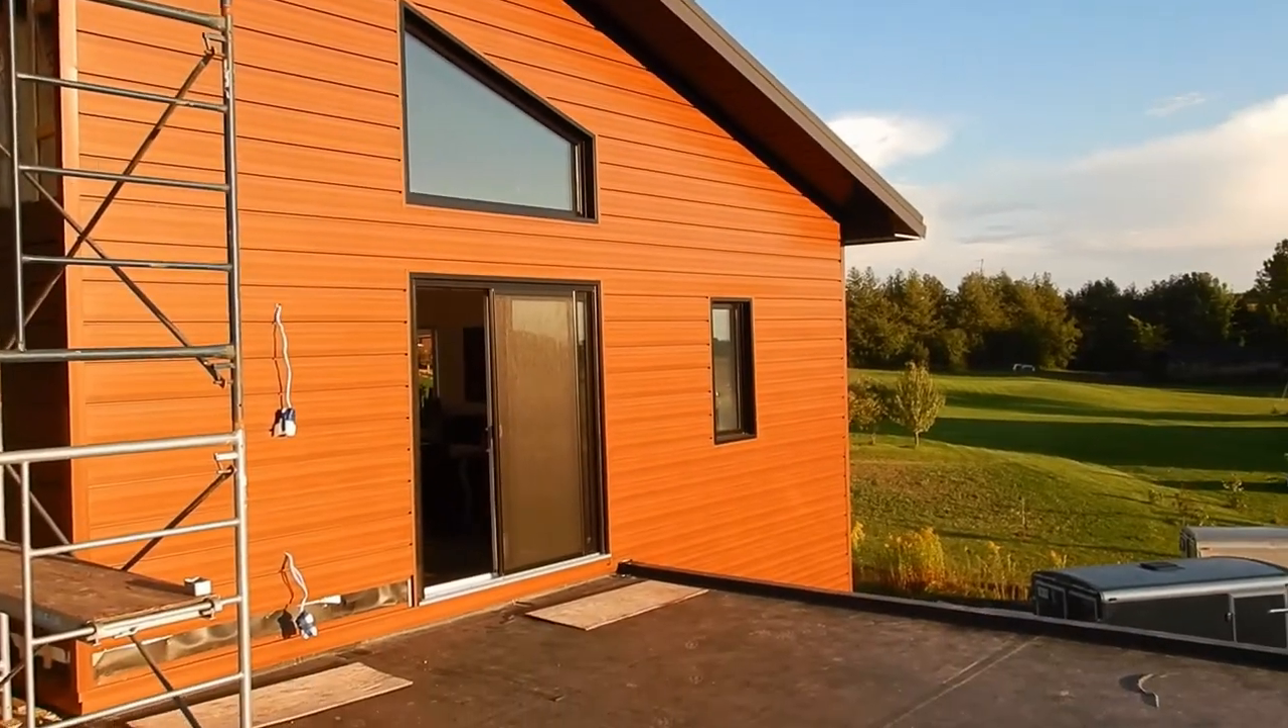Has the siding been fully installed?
No.